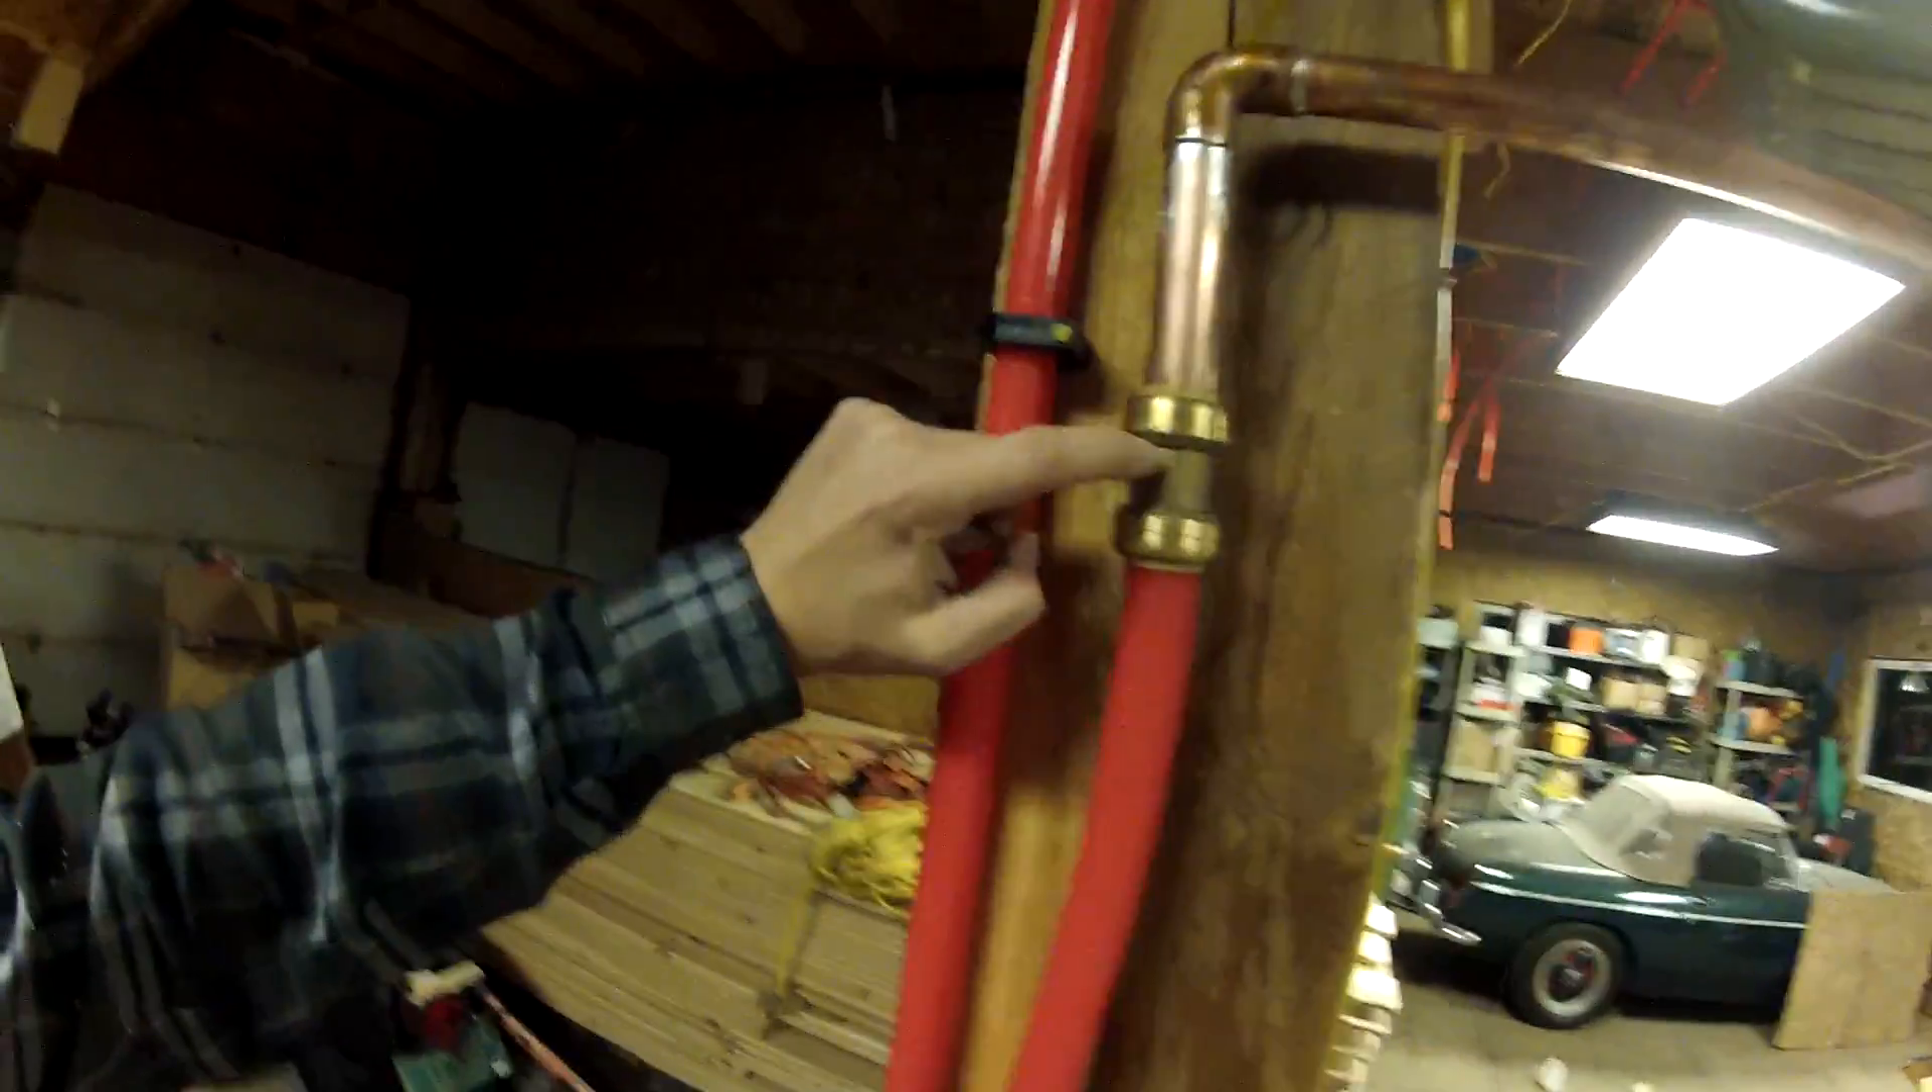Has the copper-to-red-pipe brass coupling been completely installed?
Yes.